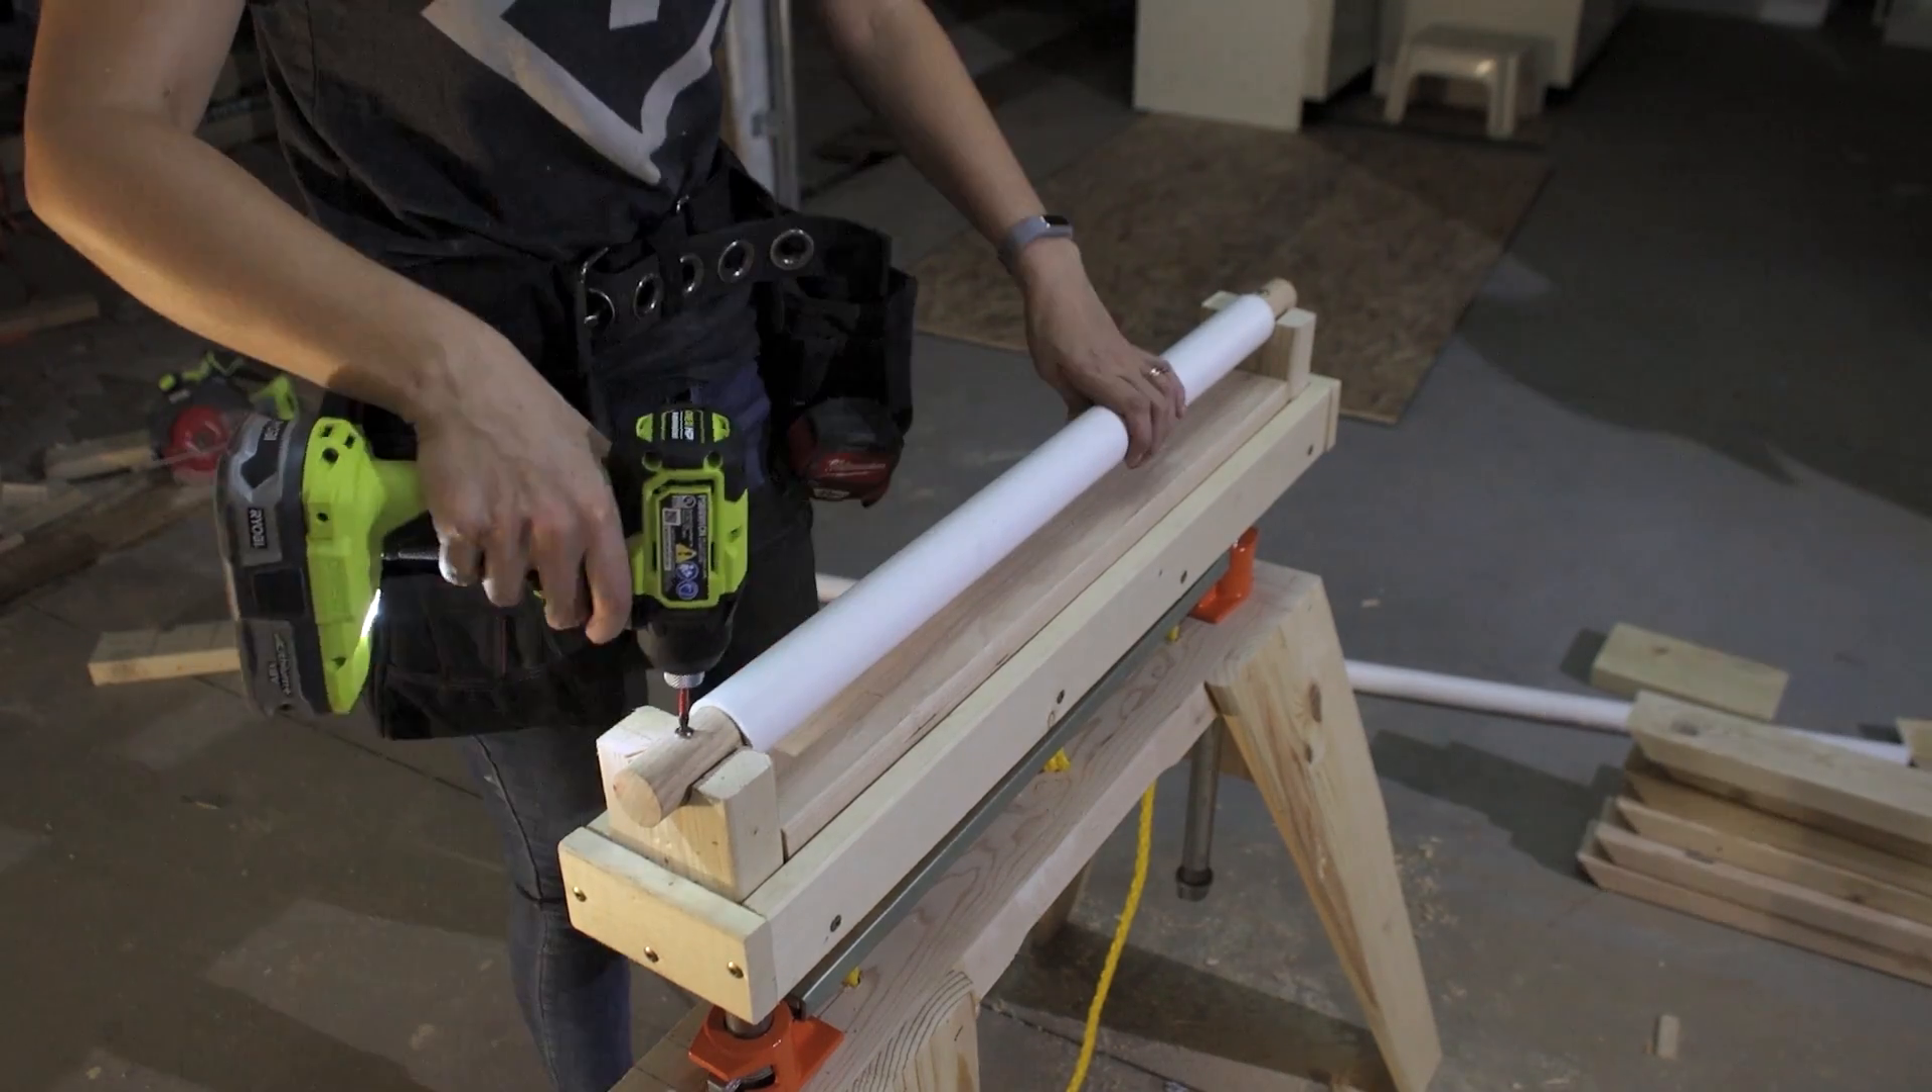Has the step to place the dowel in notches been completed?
Yes.